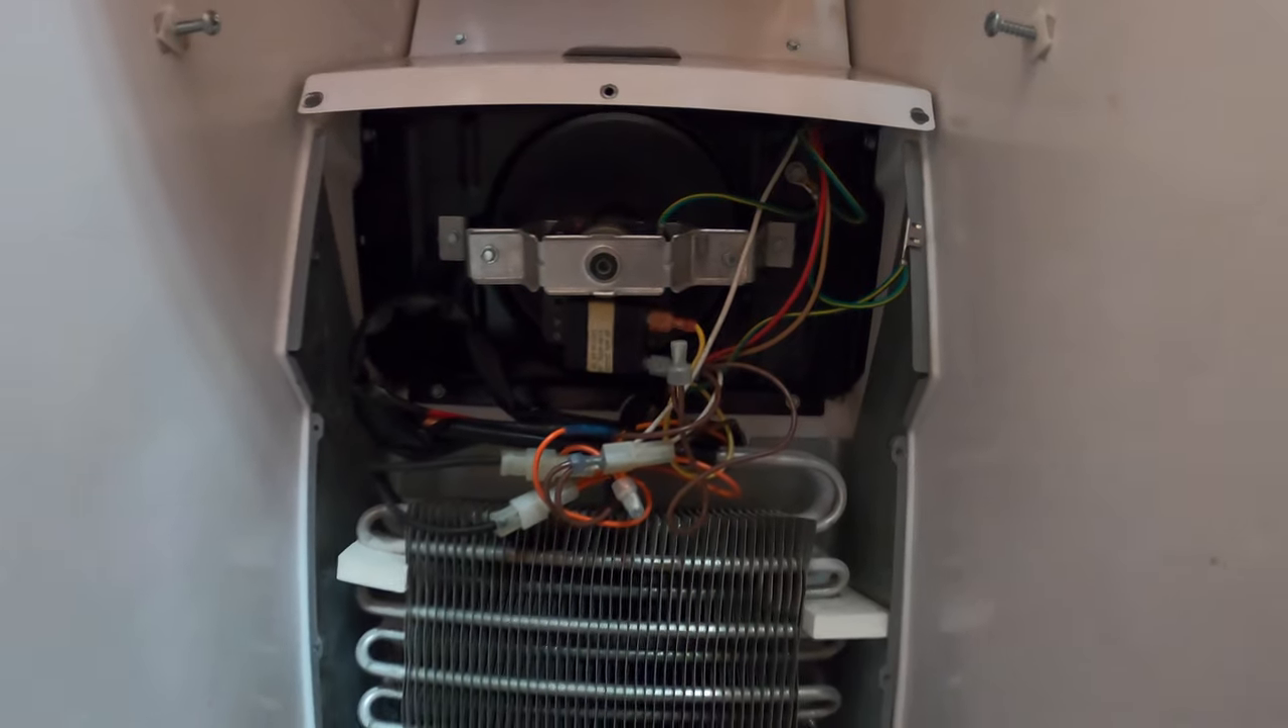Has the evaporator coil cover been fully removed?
Yes.